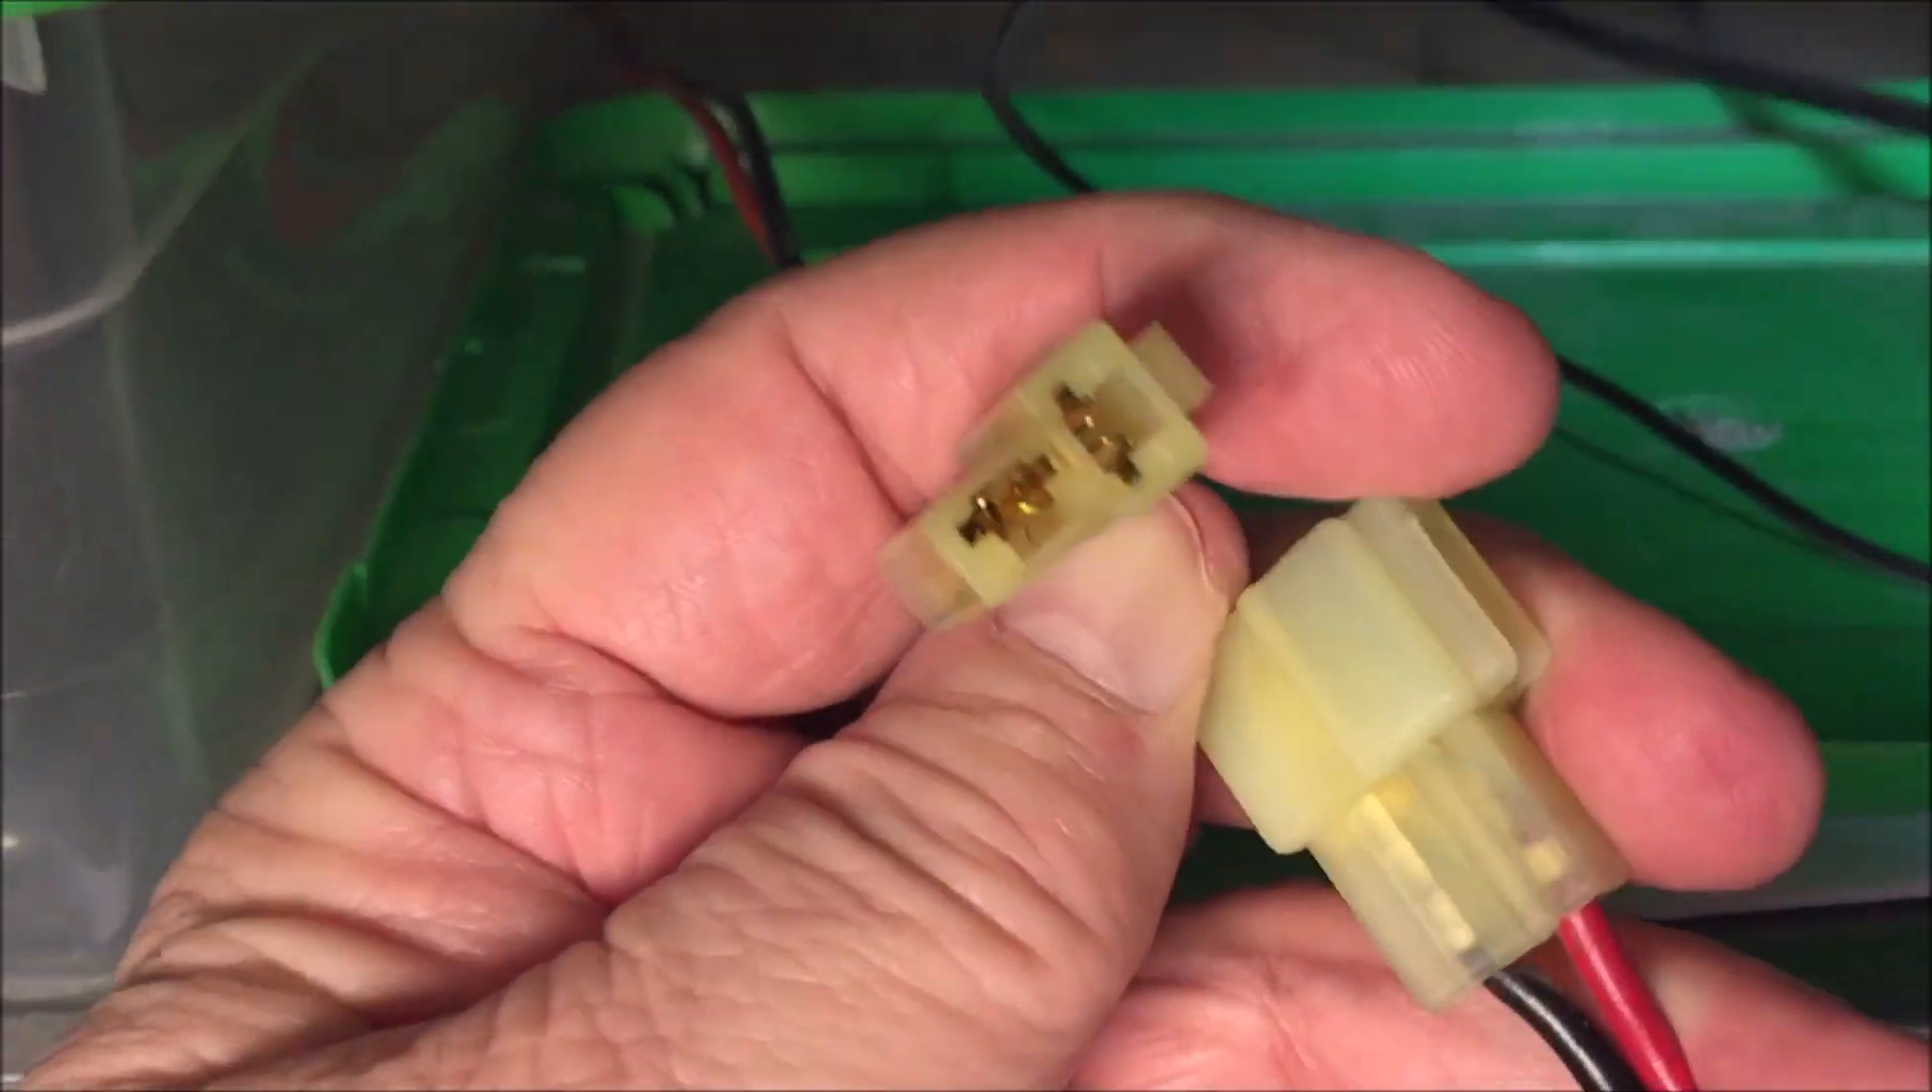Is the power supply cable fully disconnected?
Yes.